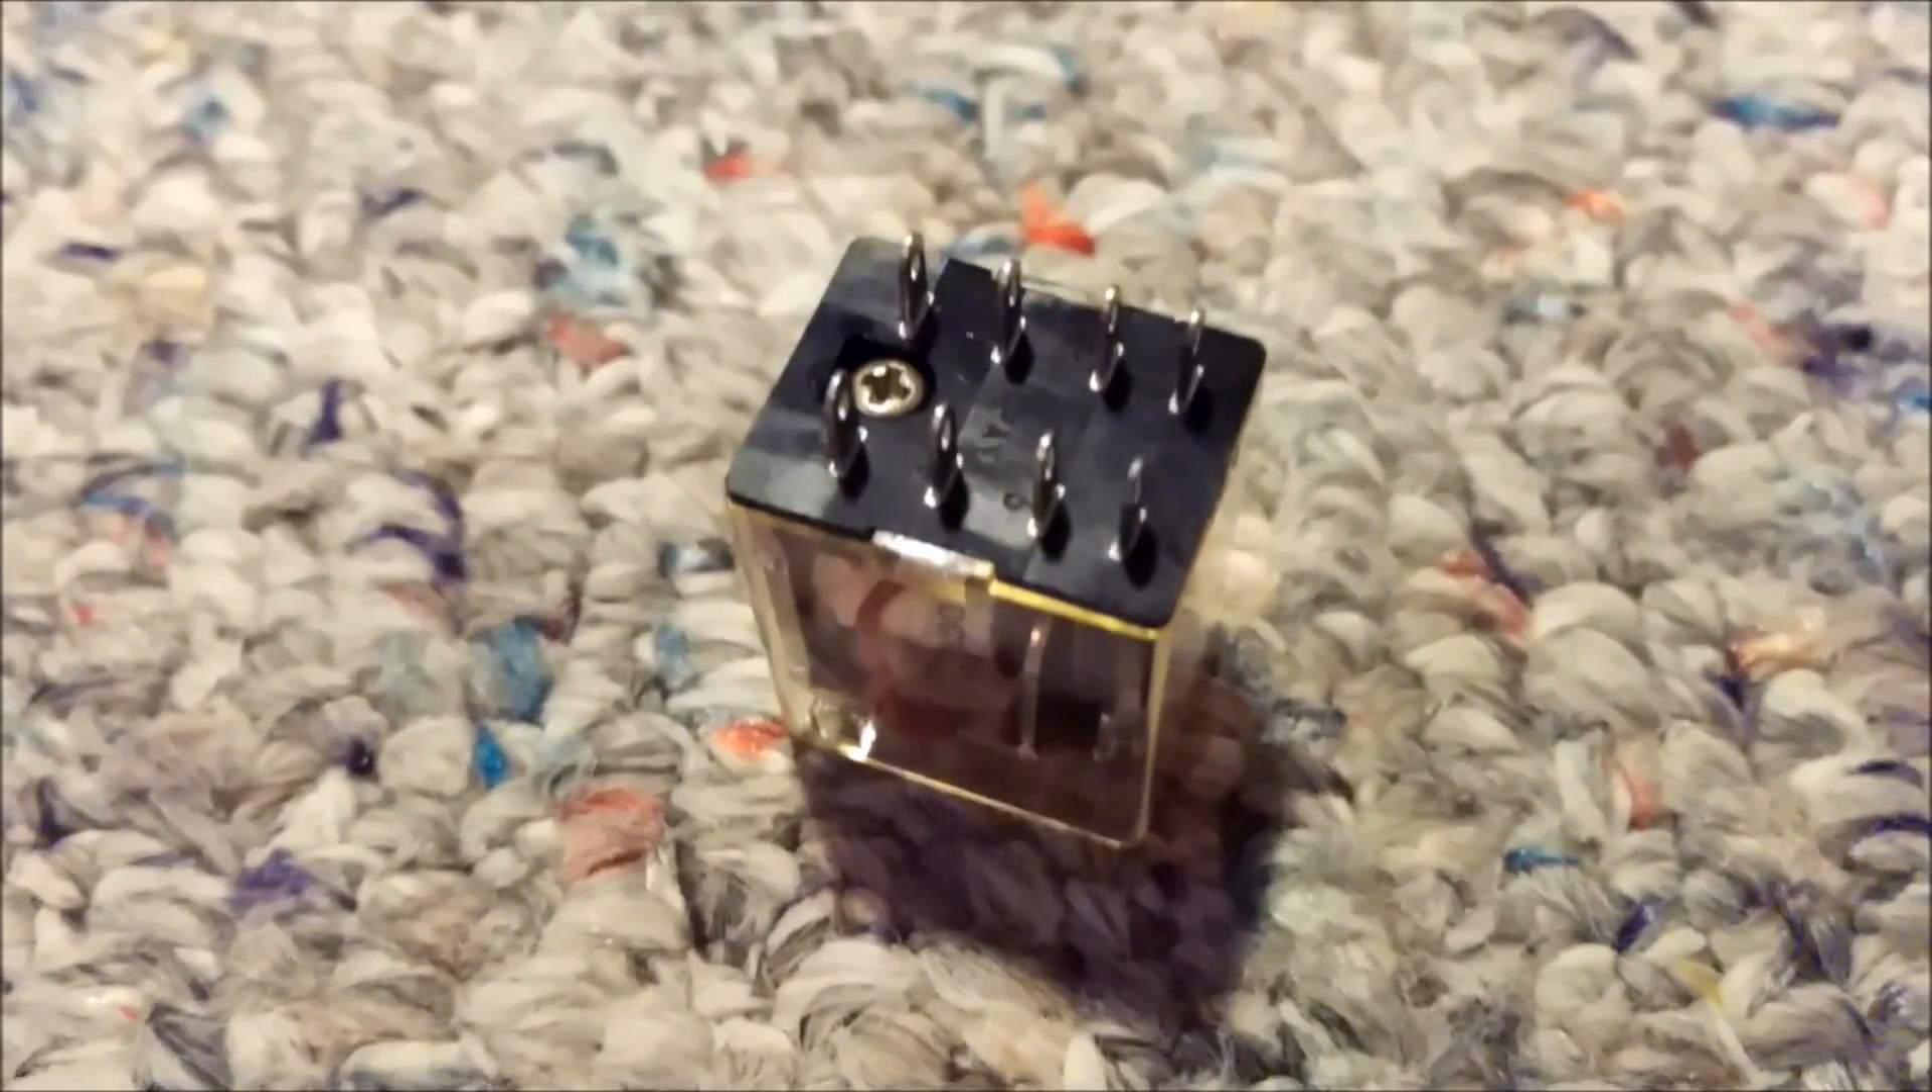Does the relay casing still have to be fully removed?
Yes.